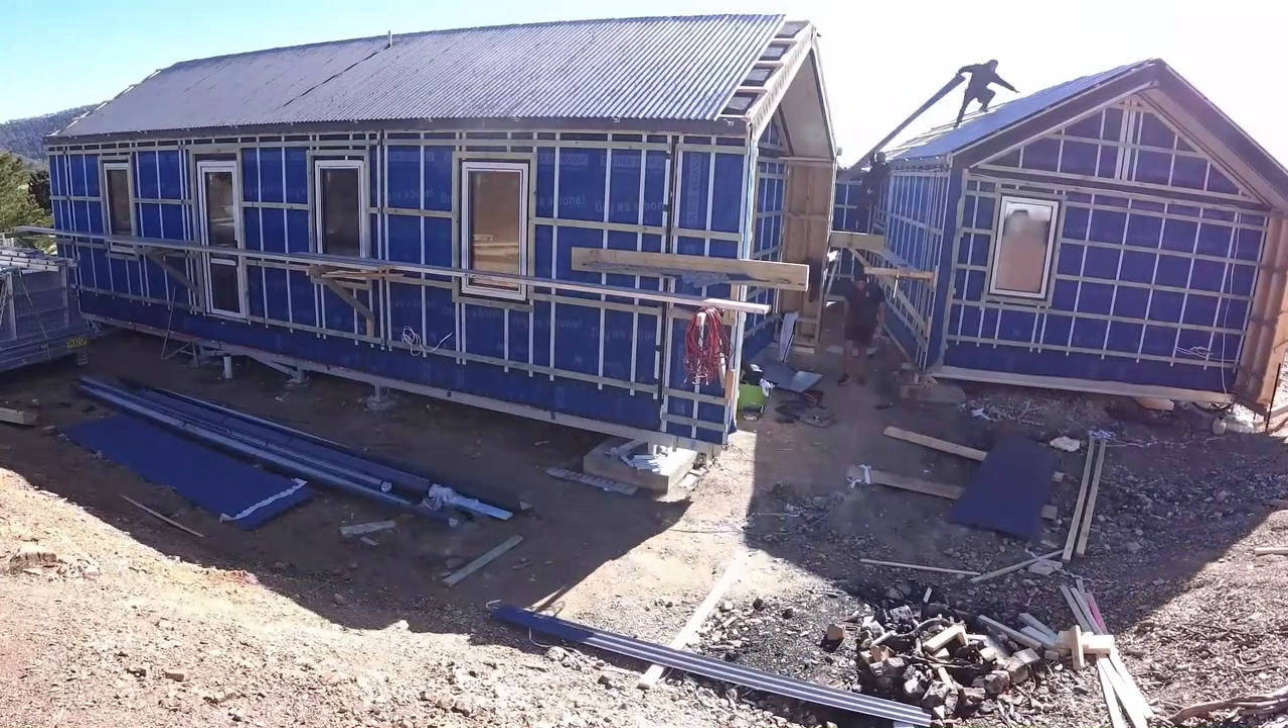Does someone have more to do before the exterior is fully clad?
Yes.